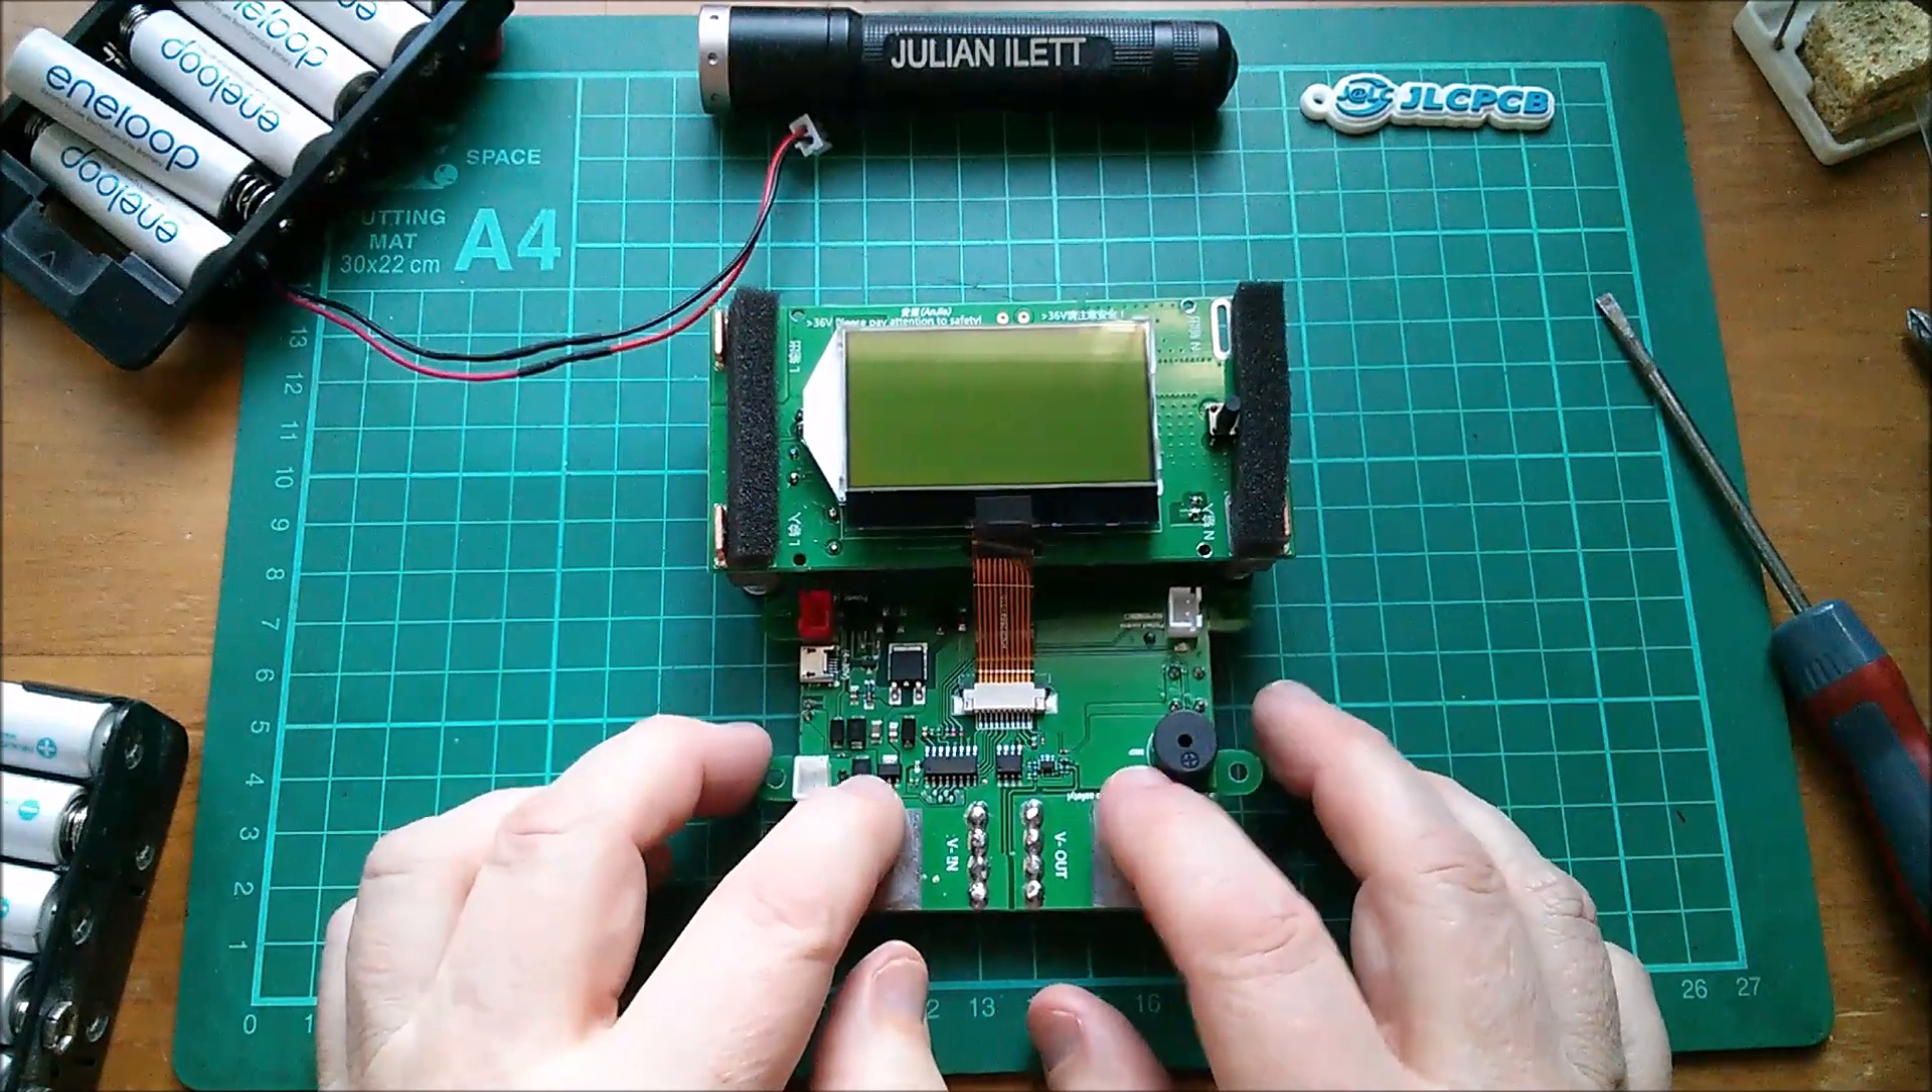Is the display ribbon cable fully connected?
Yes.